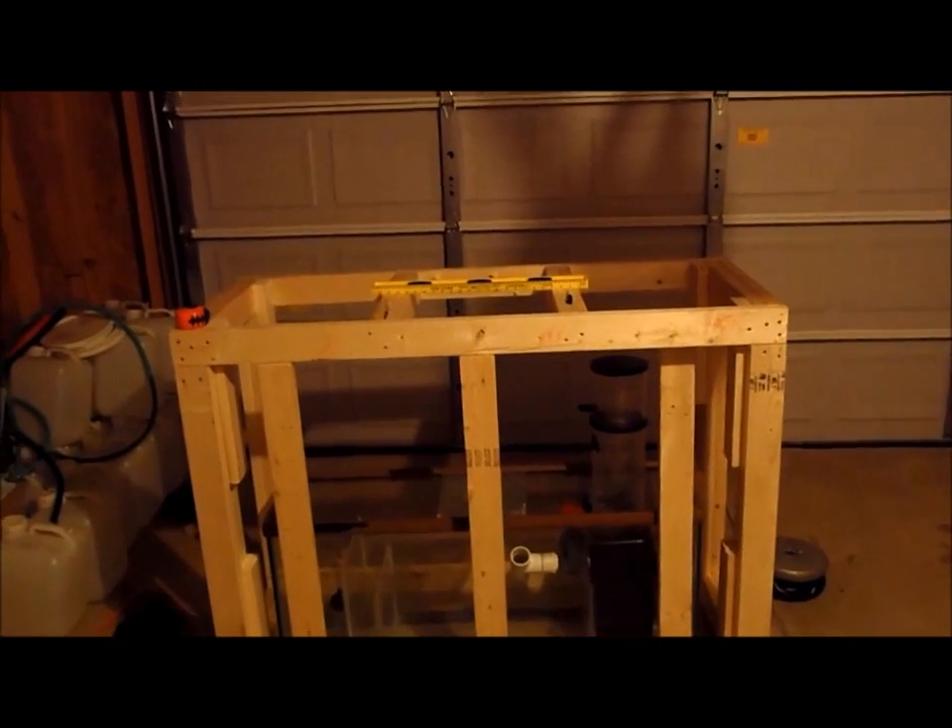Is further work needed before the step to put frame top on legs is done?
No.